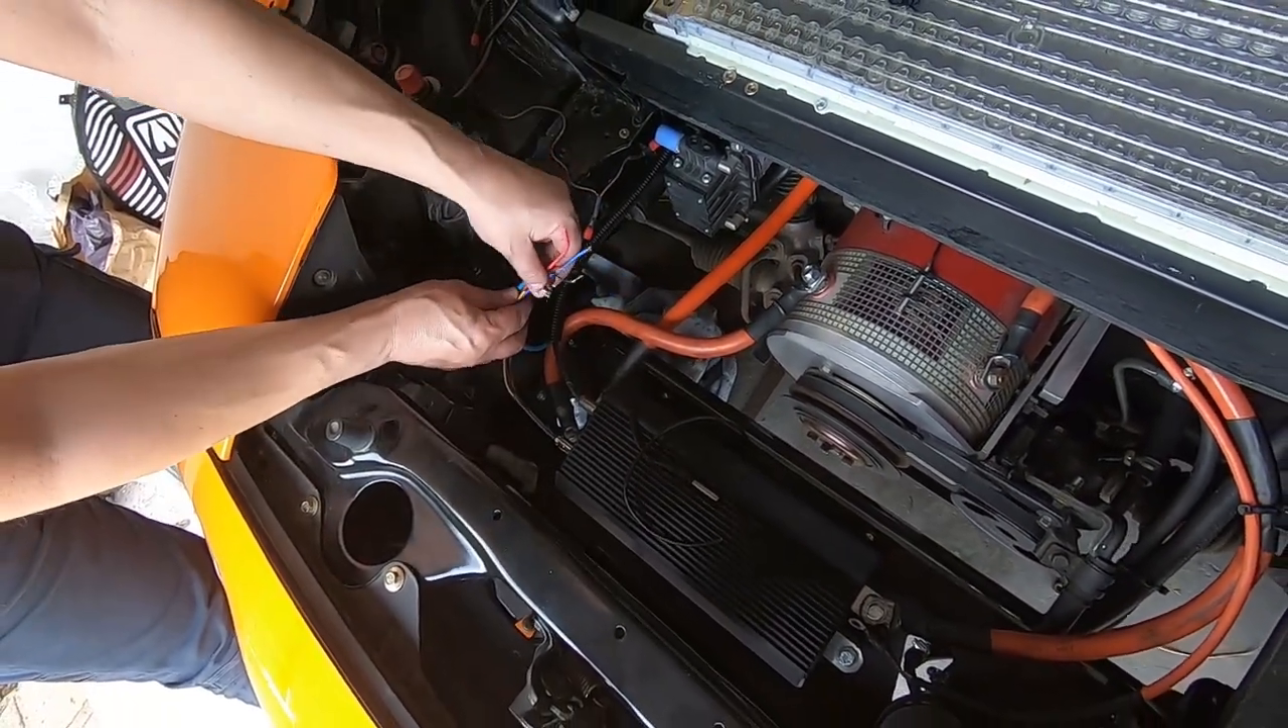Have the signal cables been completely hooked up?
No.